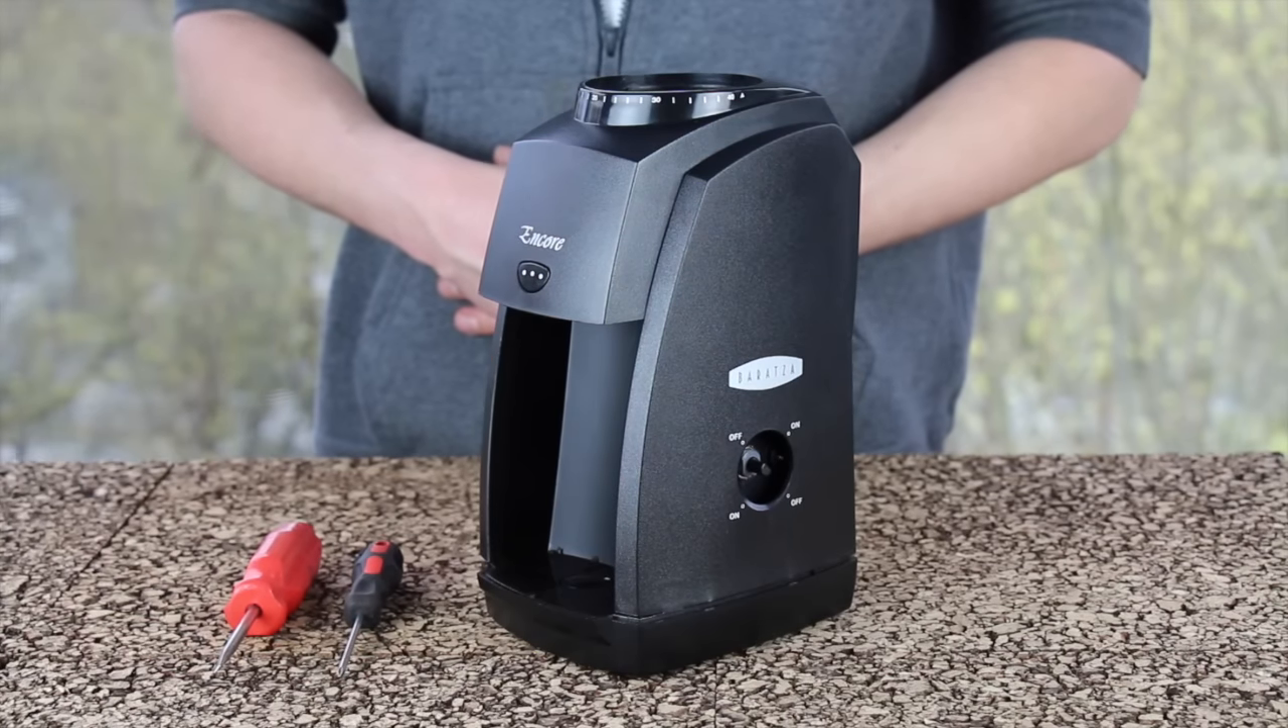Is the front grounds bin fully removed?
Yes.